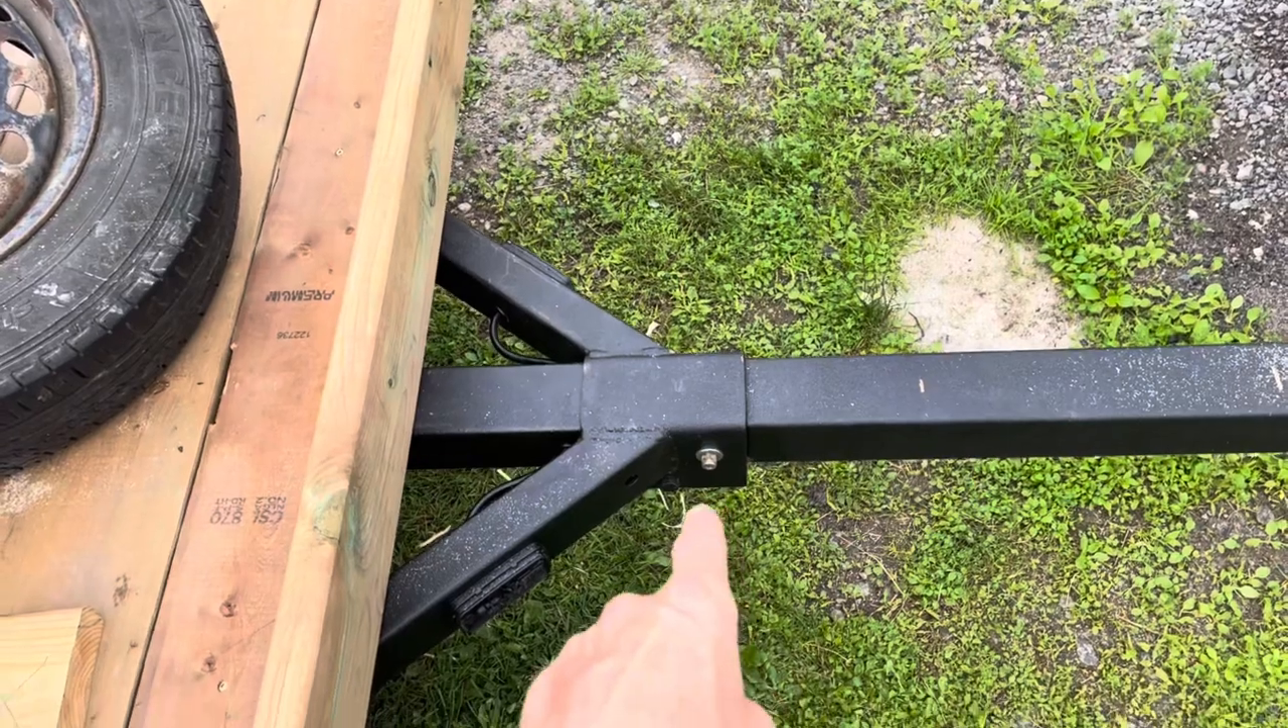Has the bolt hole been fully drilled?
Yes.